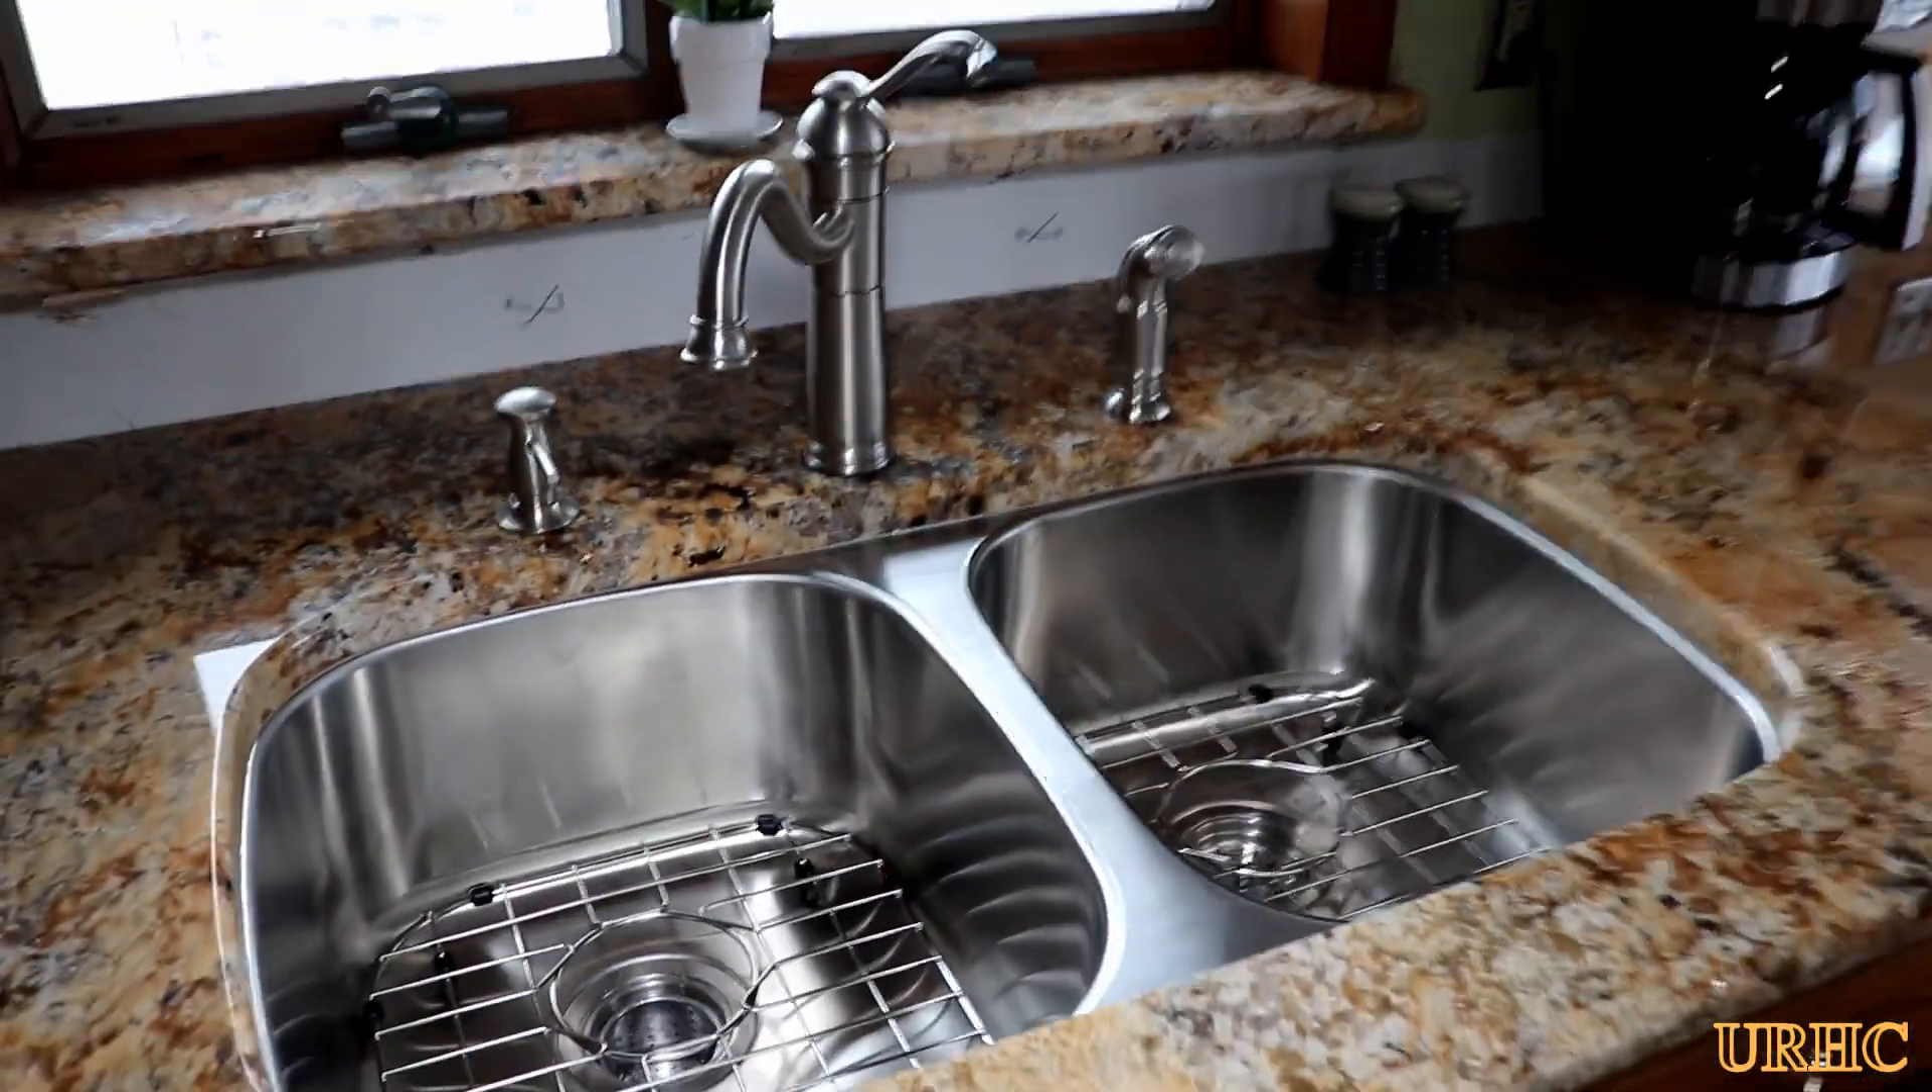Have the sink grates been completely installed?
Yes.